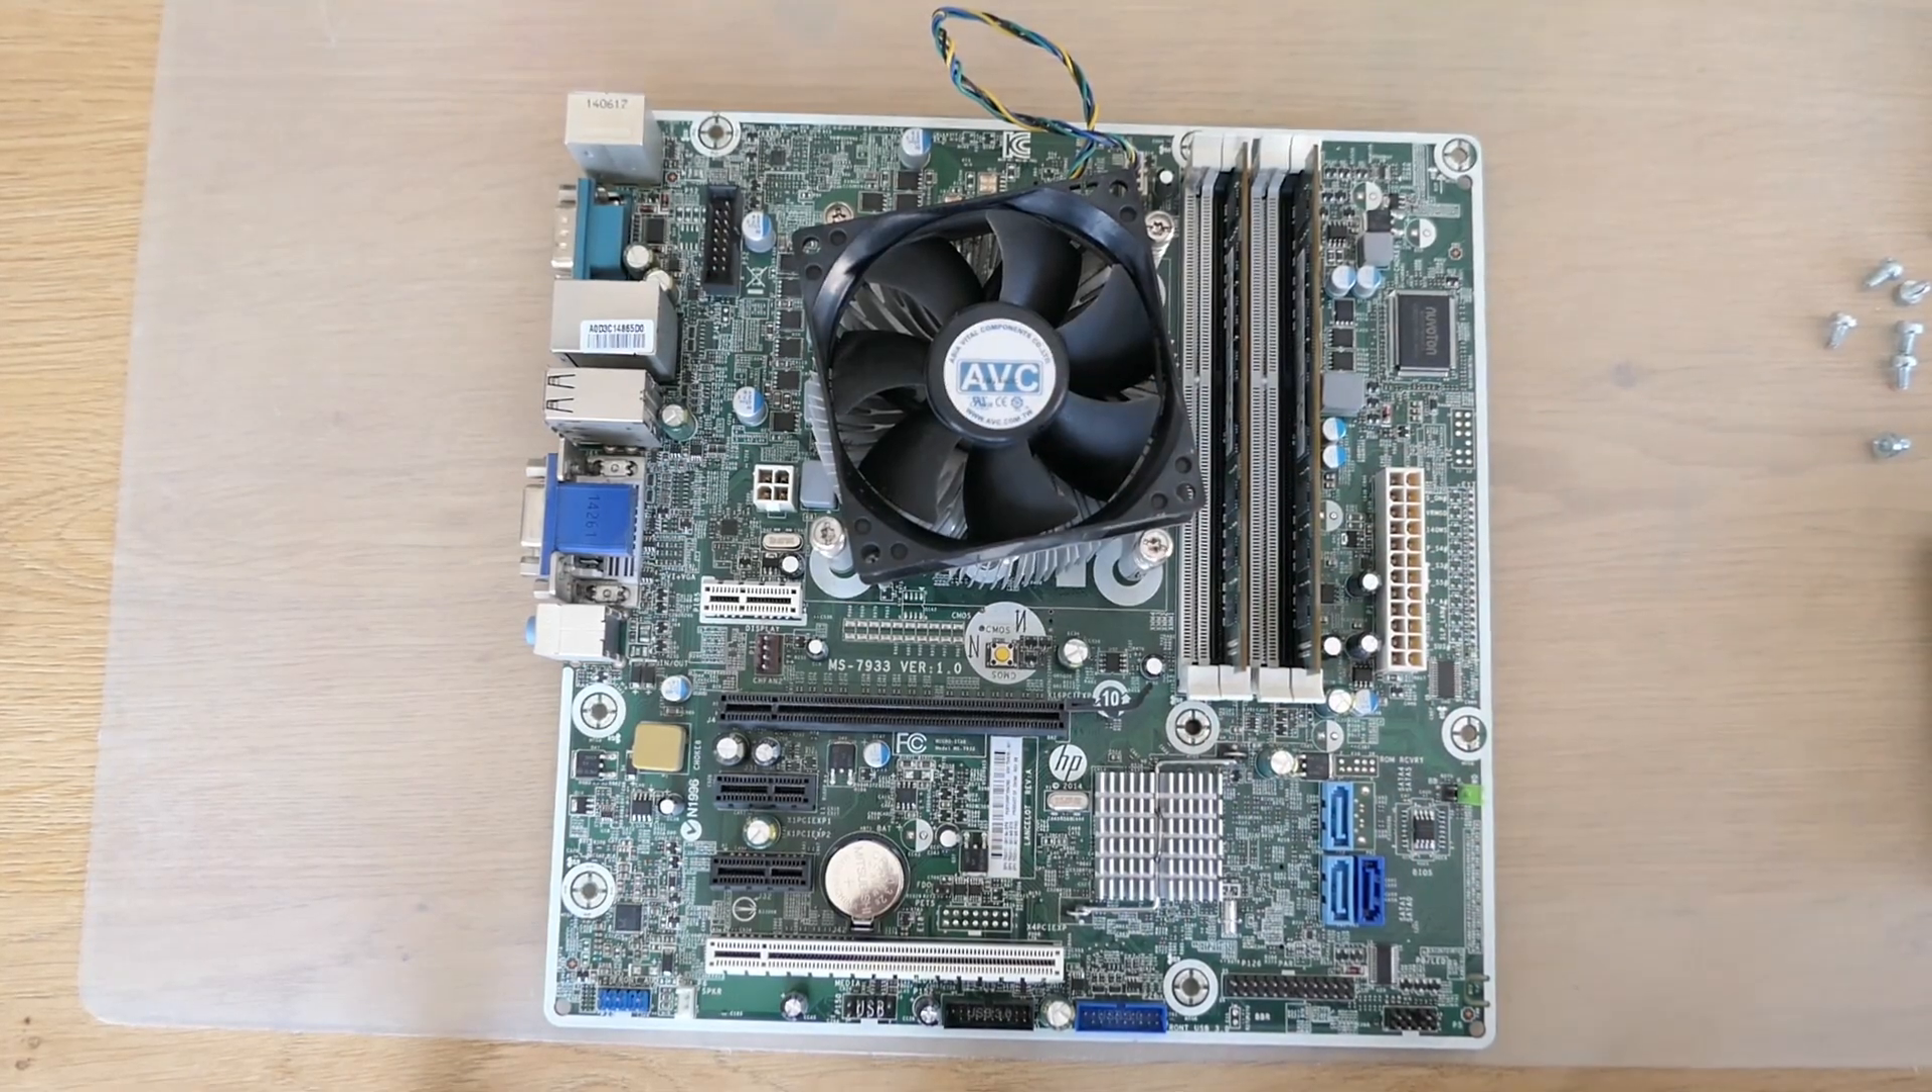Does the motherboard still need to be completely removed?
No.